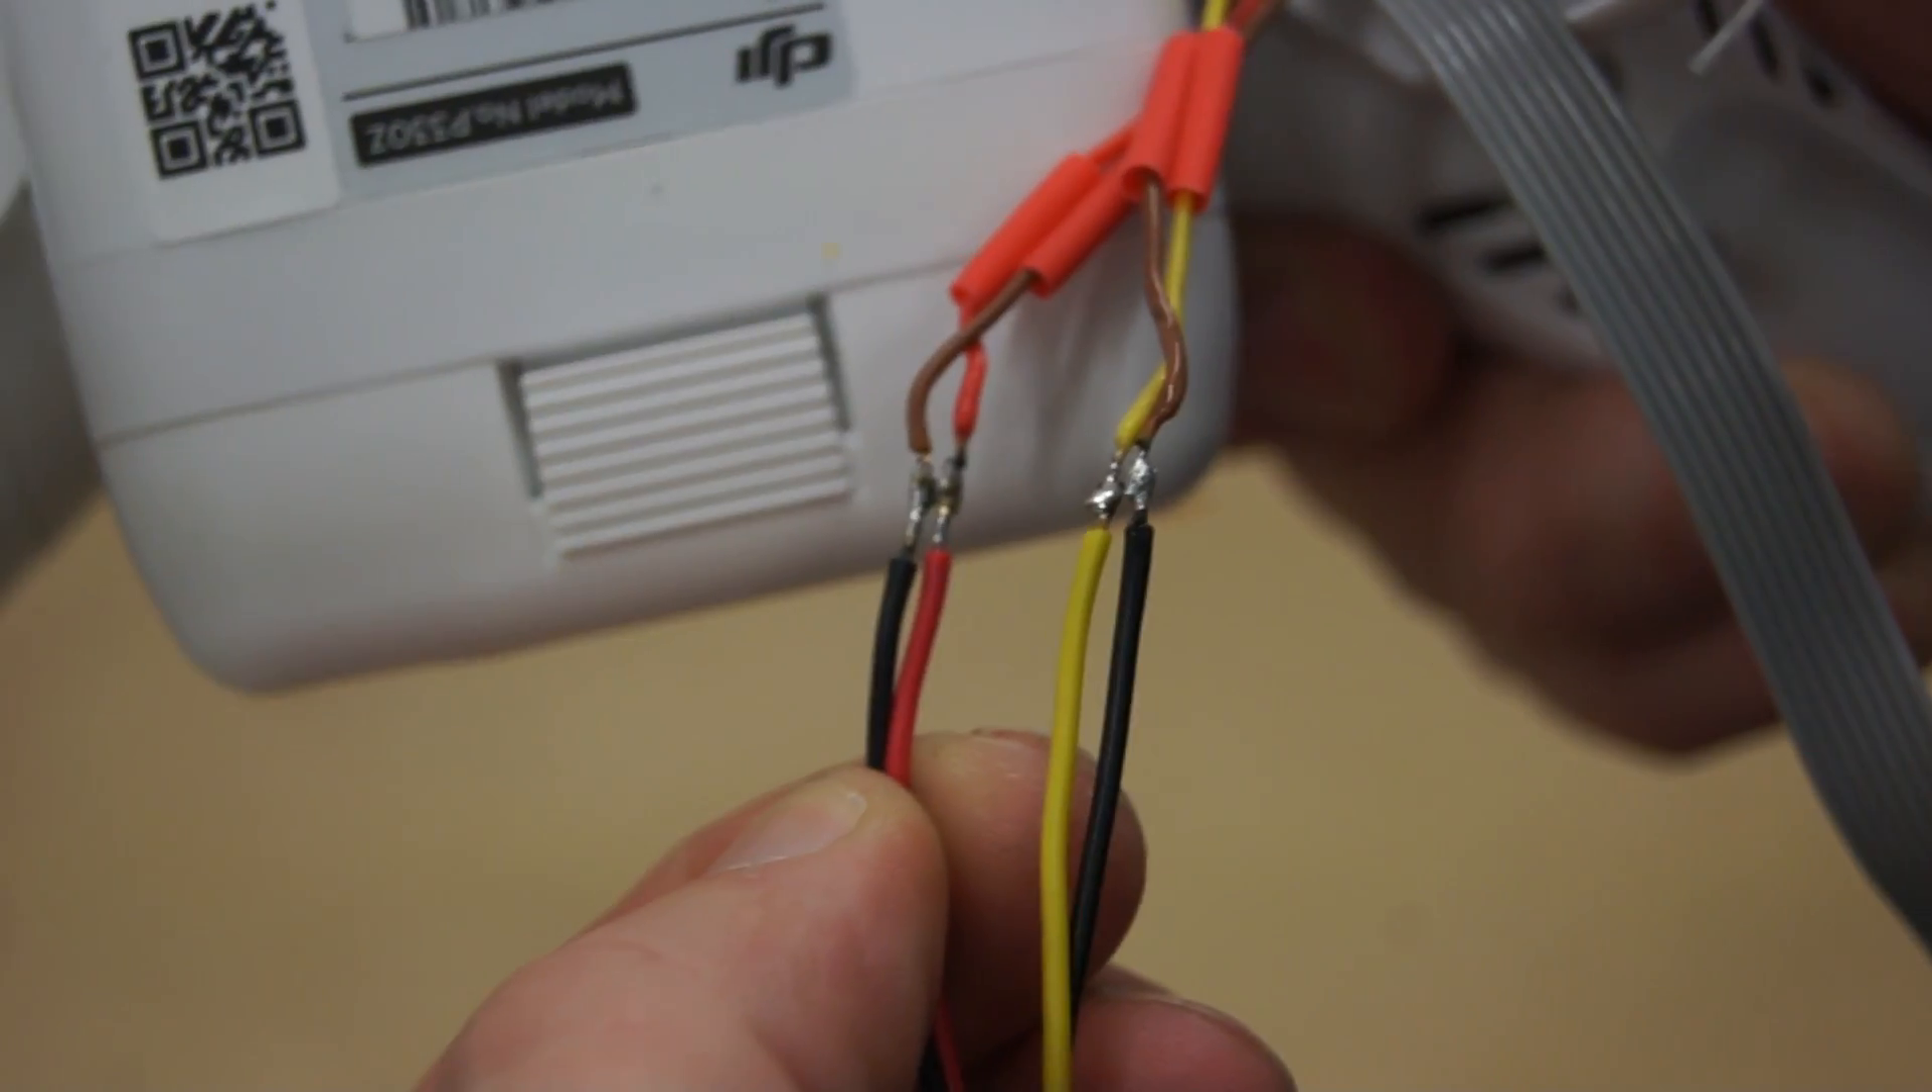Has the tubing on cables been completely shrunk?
No.